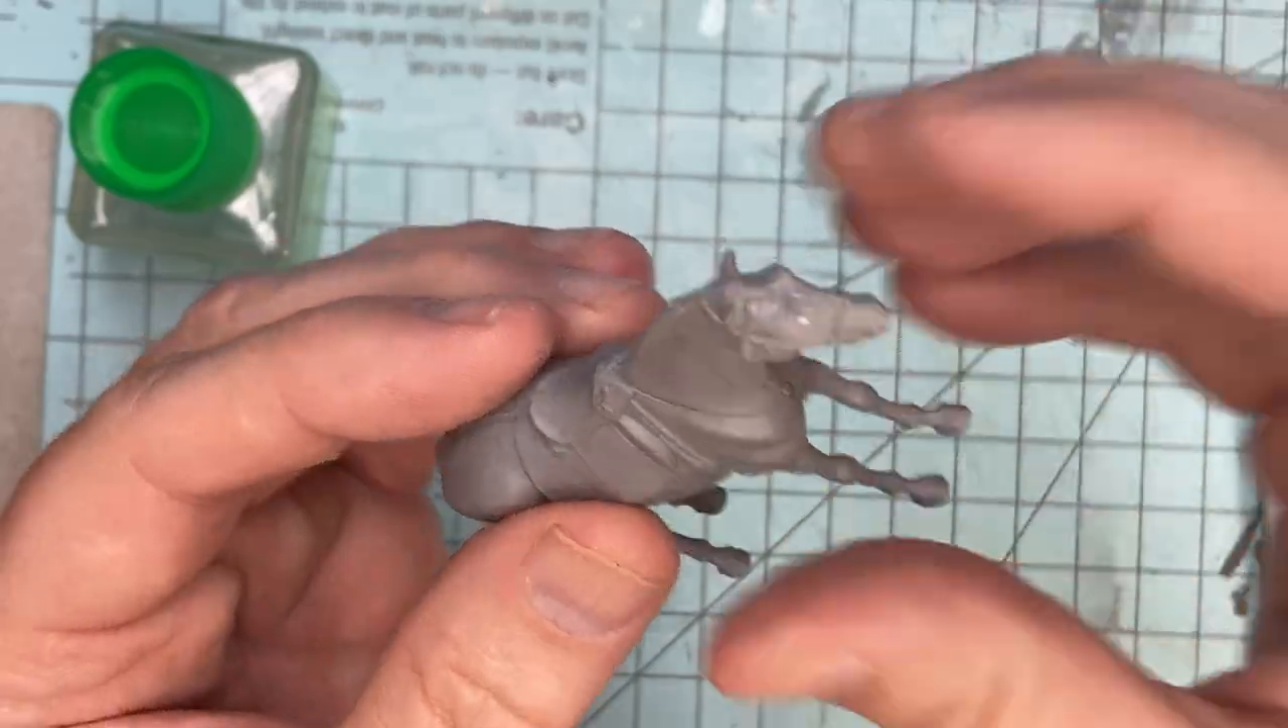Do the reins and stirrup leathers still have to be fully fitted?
Yes.